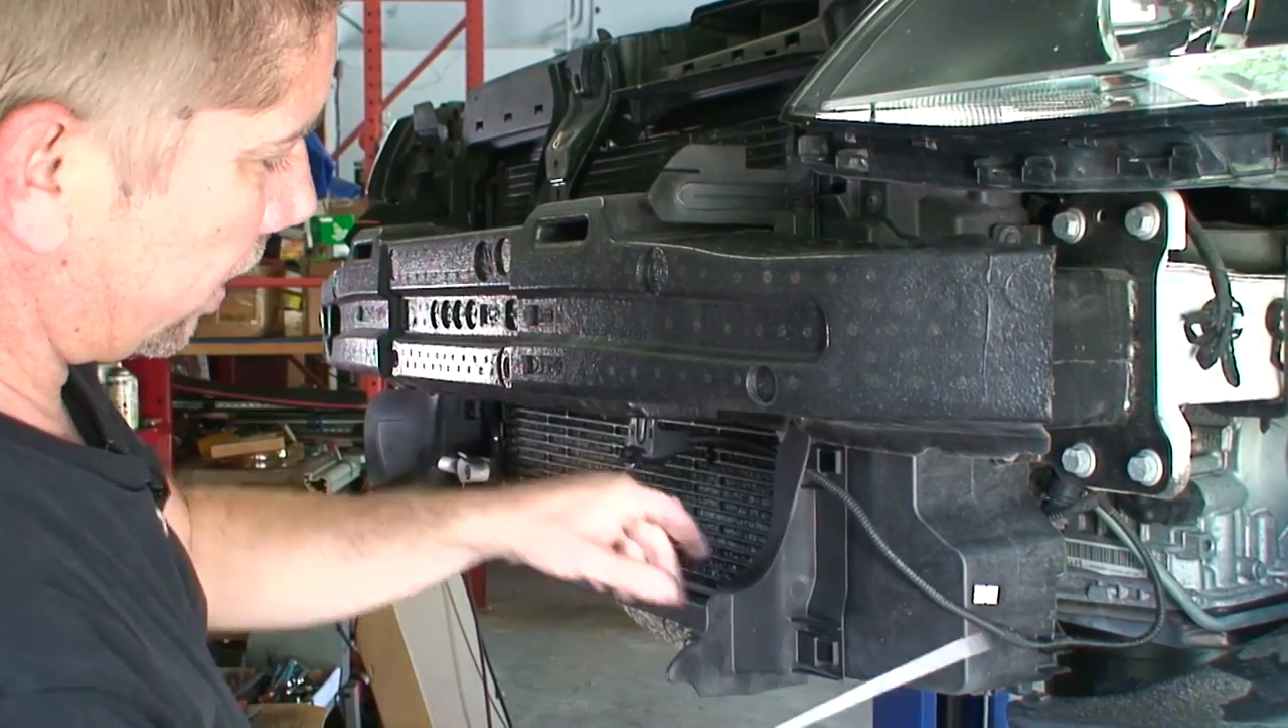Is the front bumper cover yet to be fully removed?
No.